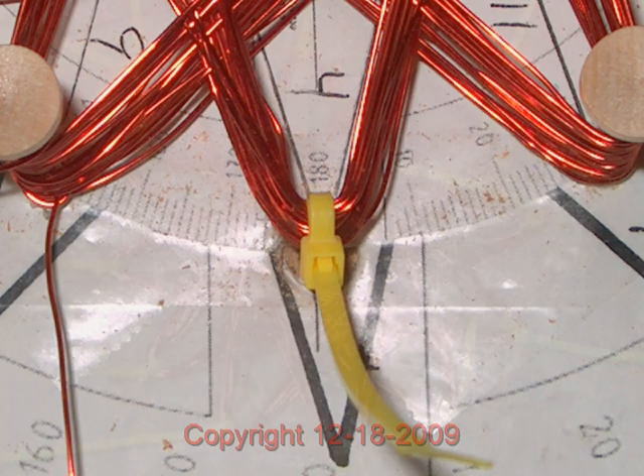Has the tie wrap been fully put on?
Yes.